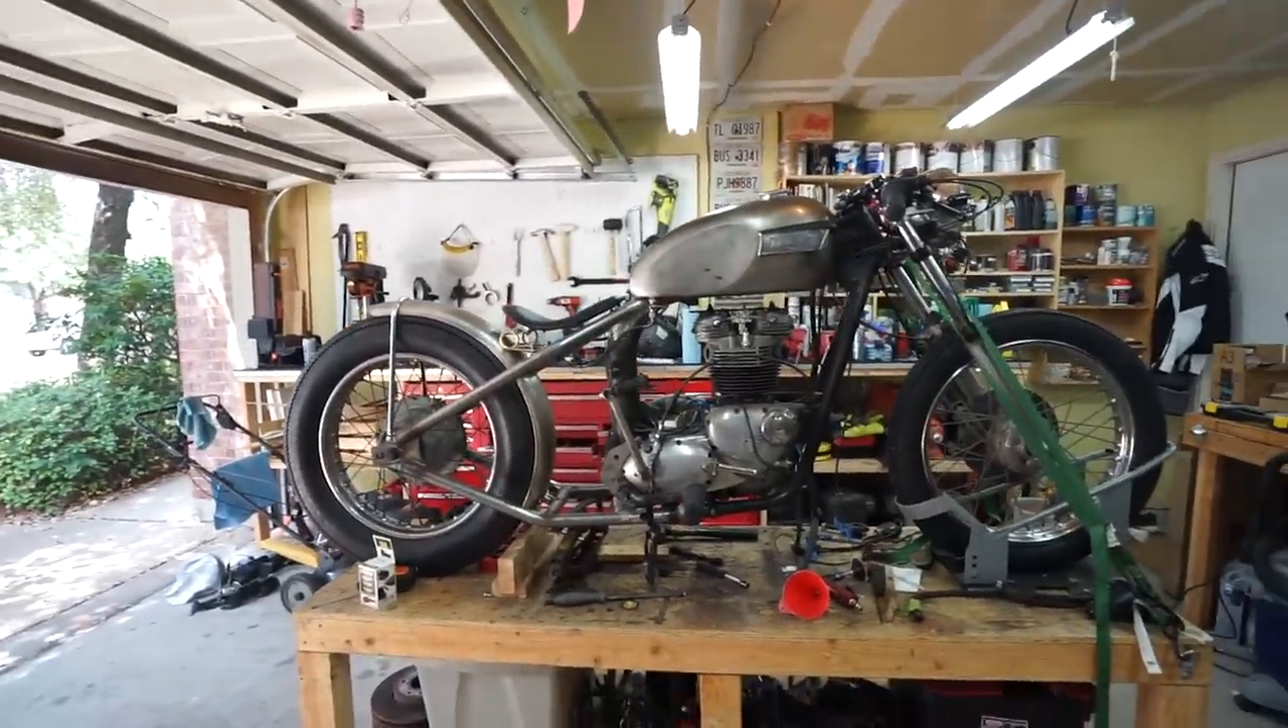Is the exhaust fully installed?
No.